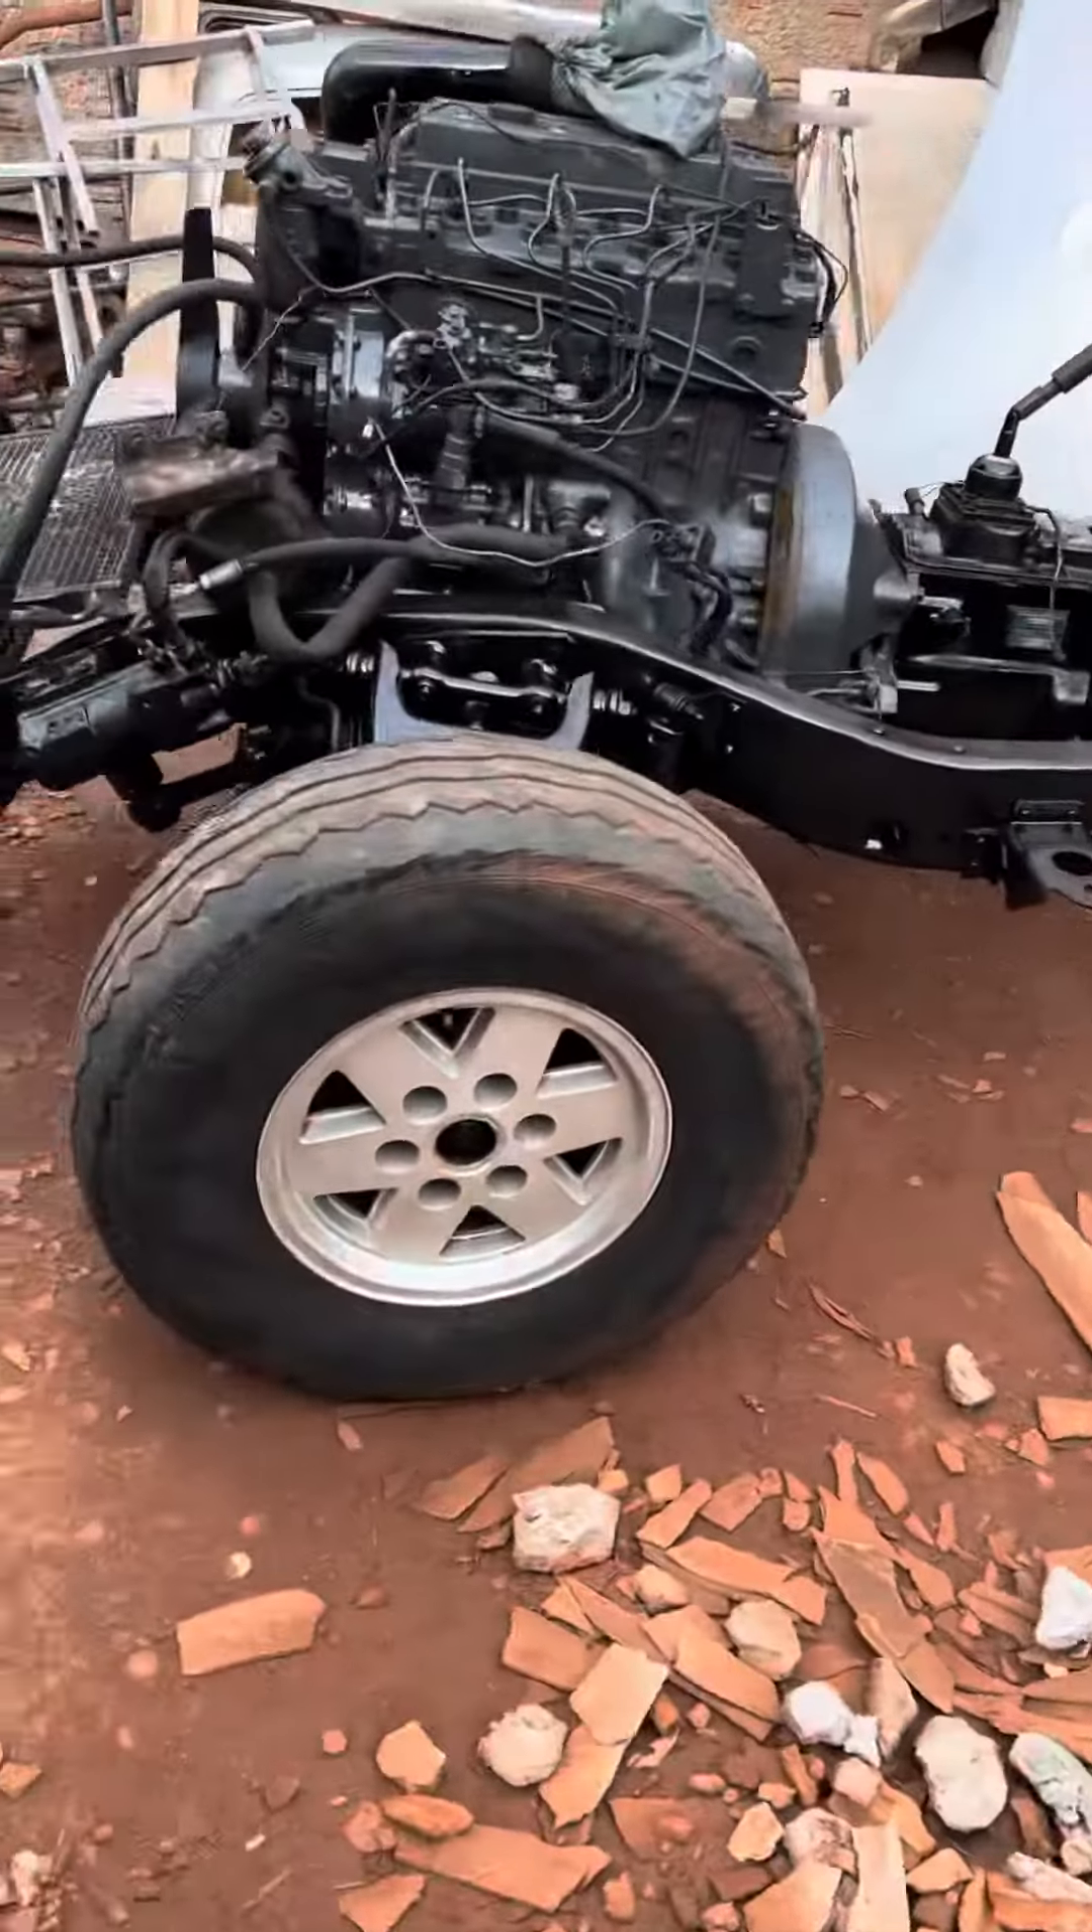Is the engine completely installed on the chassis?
Yes.